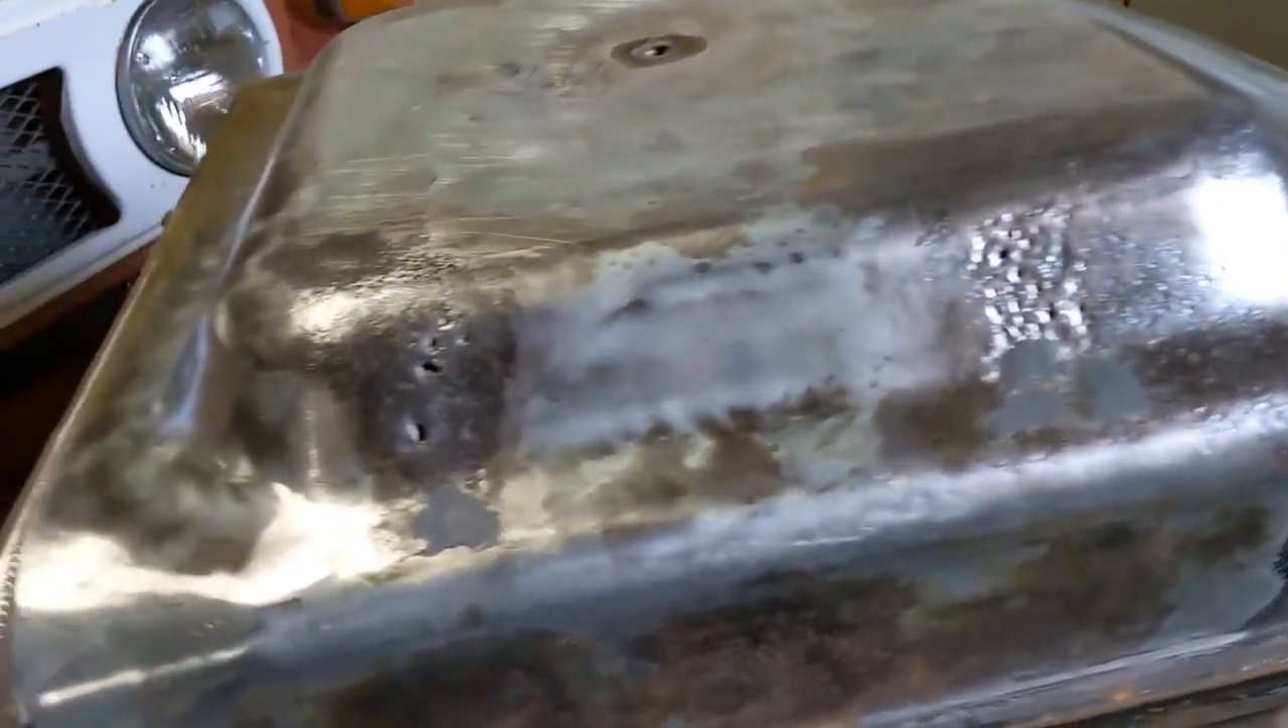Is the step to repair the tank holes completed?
No.